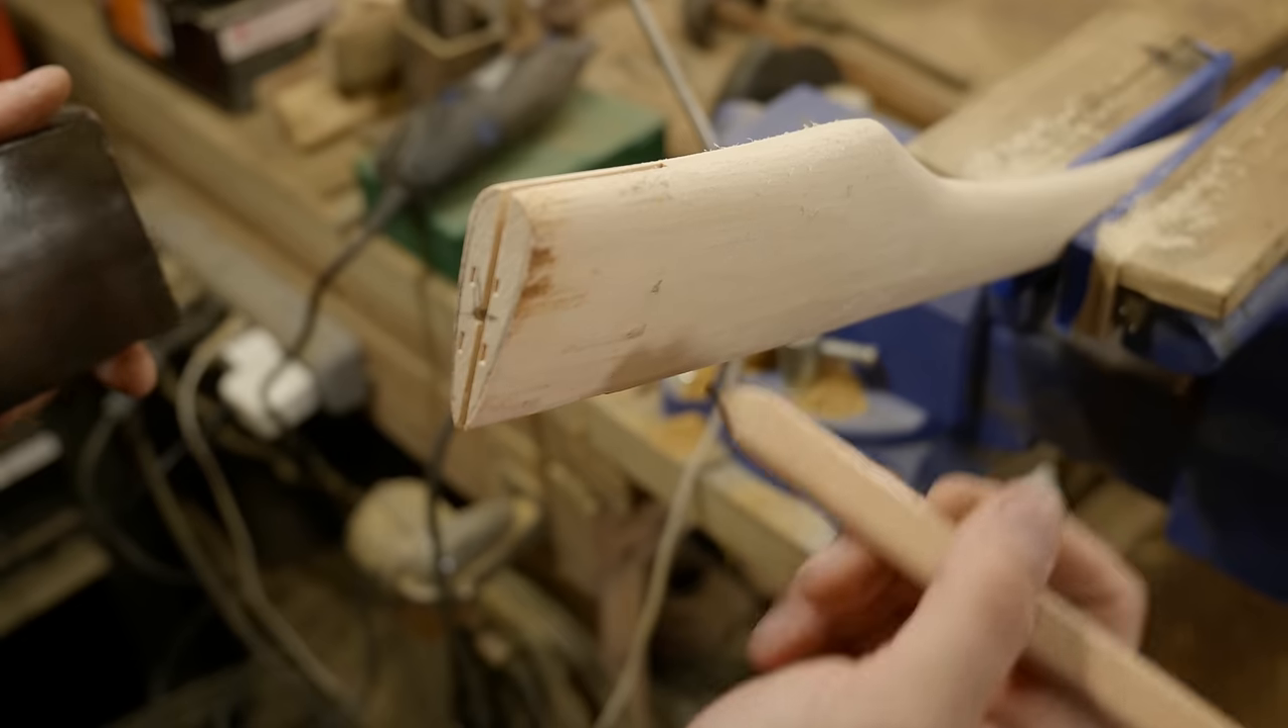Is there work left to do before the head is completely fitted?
Yes.